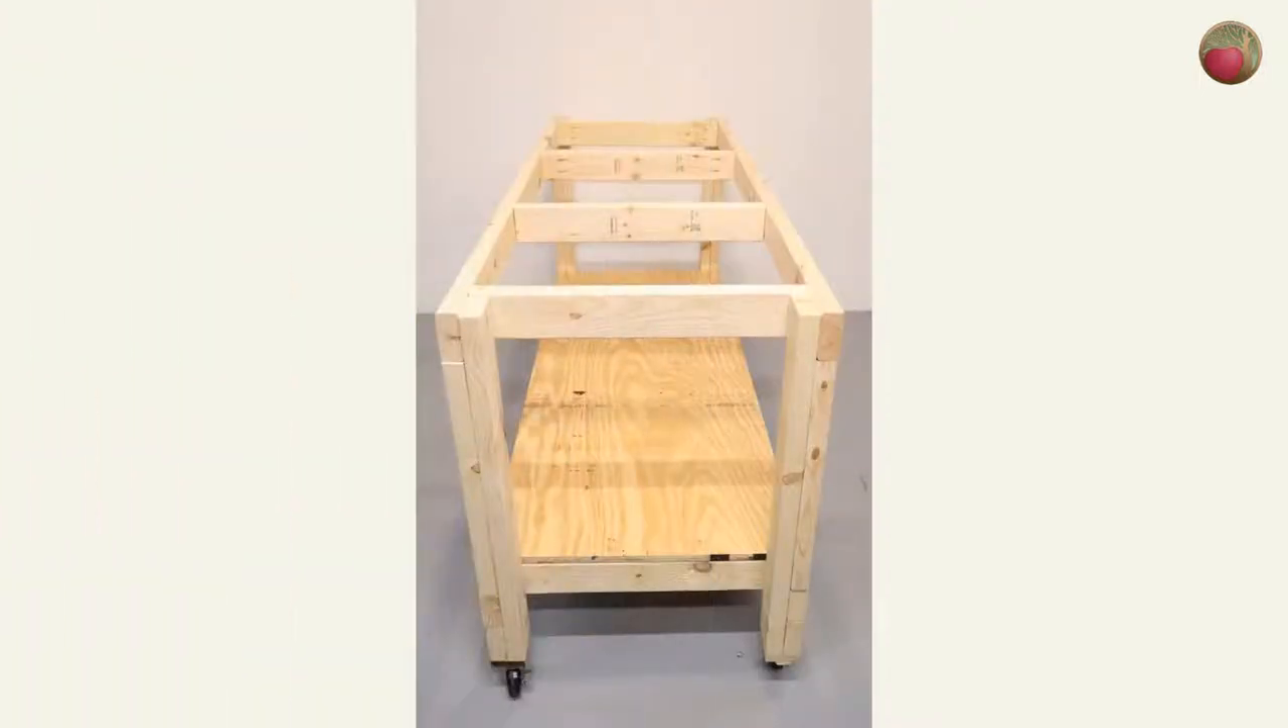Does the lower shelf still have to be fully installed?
No.